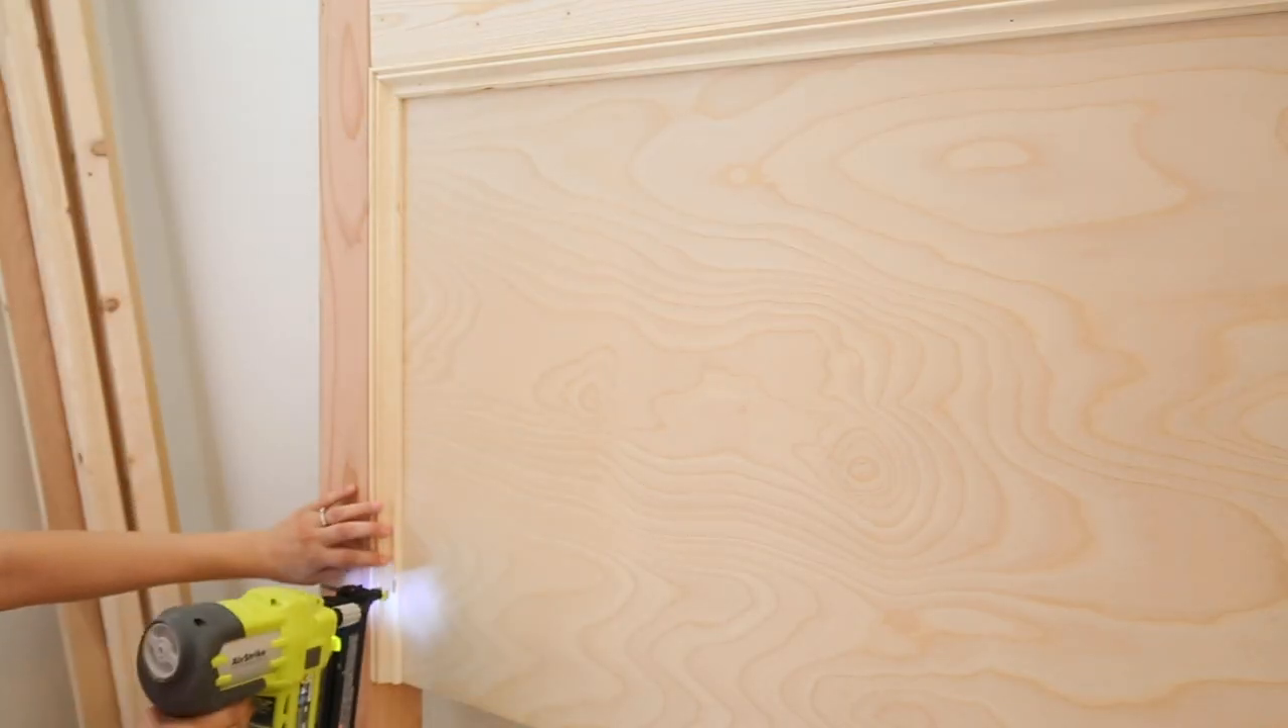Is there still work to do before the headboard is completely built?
Yes.